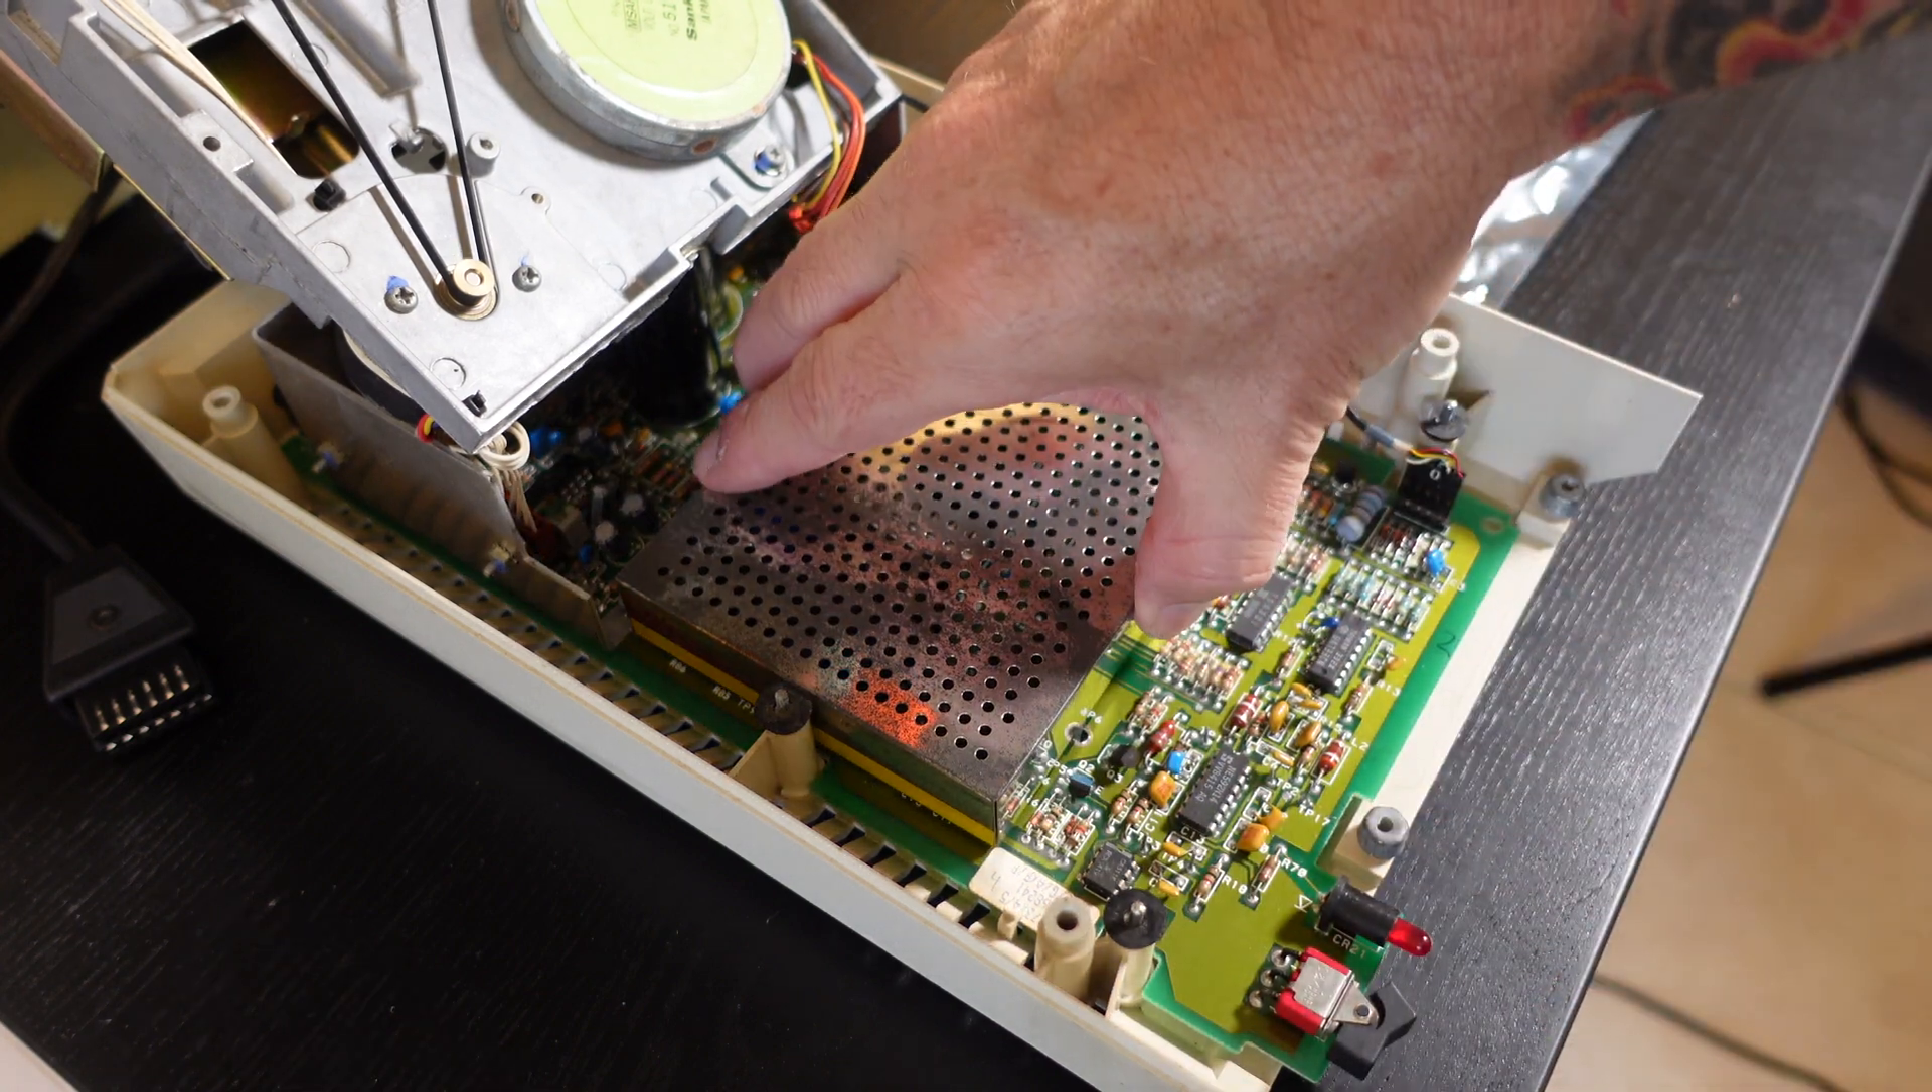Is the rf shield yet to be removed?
Yes.